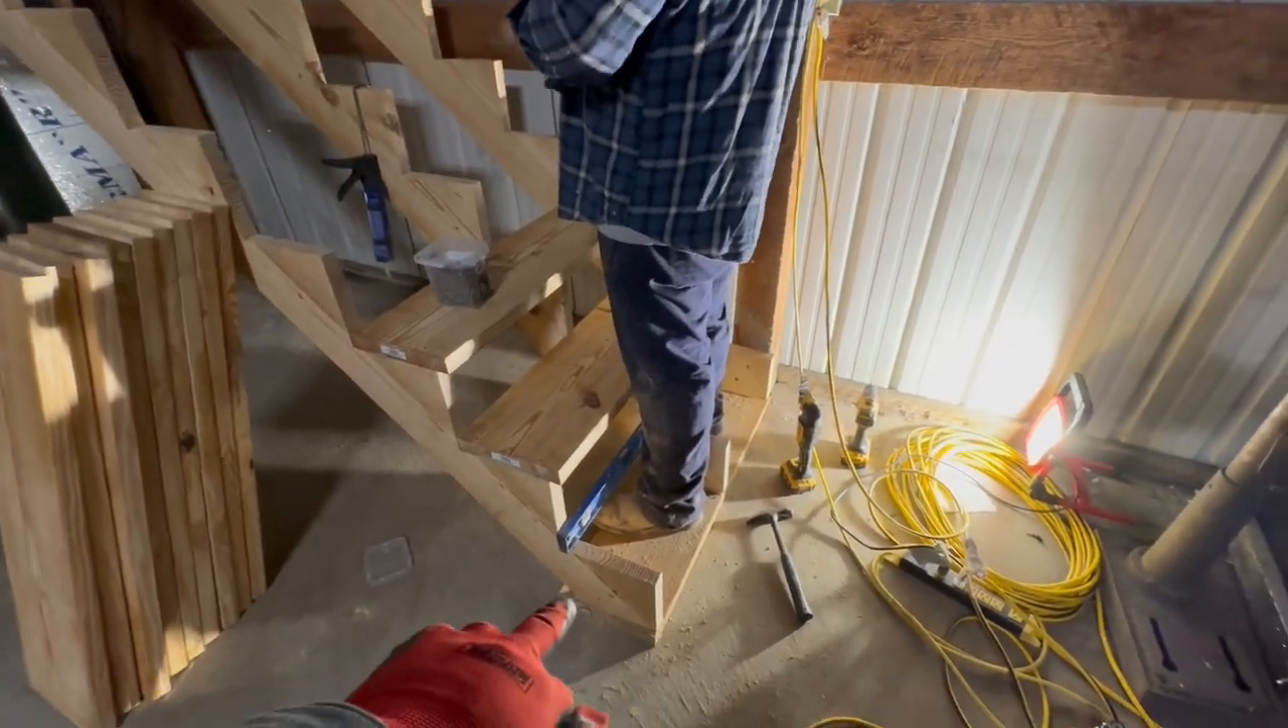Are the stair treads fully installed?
No.